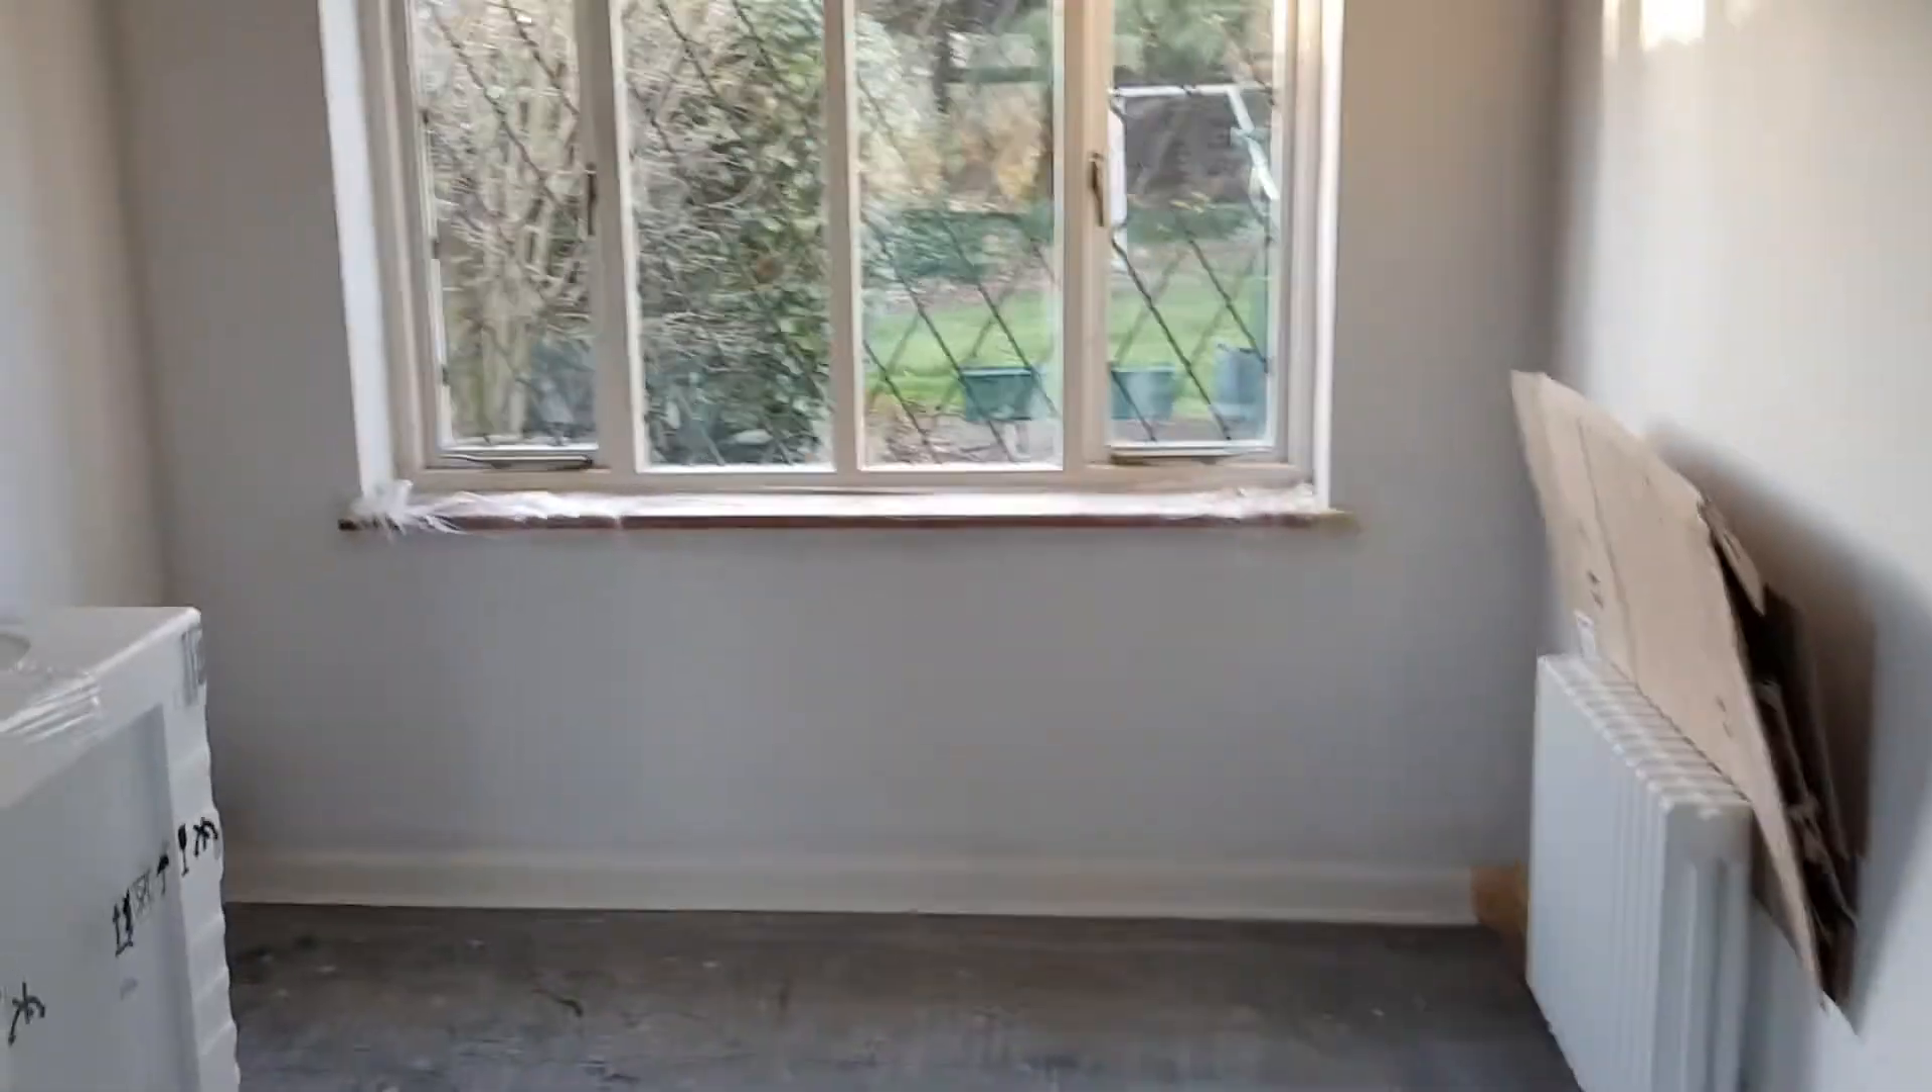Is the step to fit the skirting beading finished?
No.